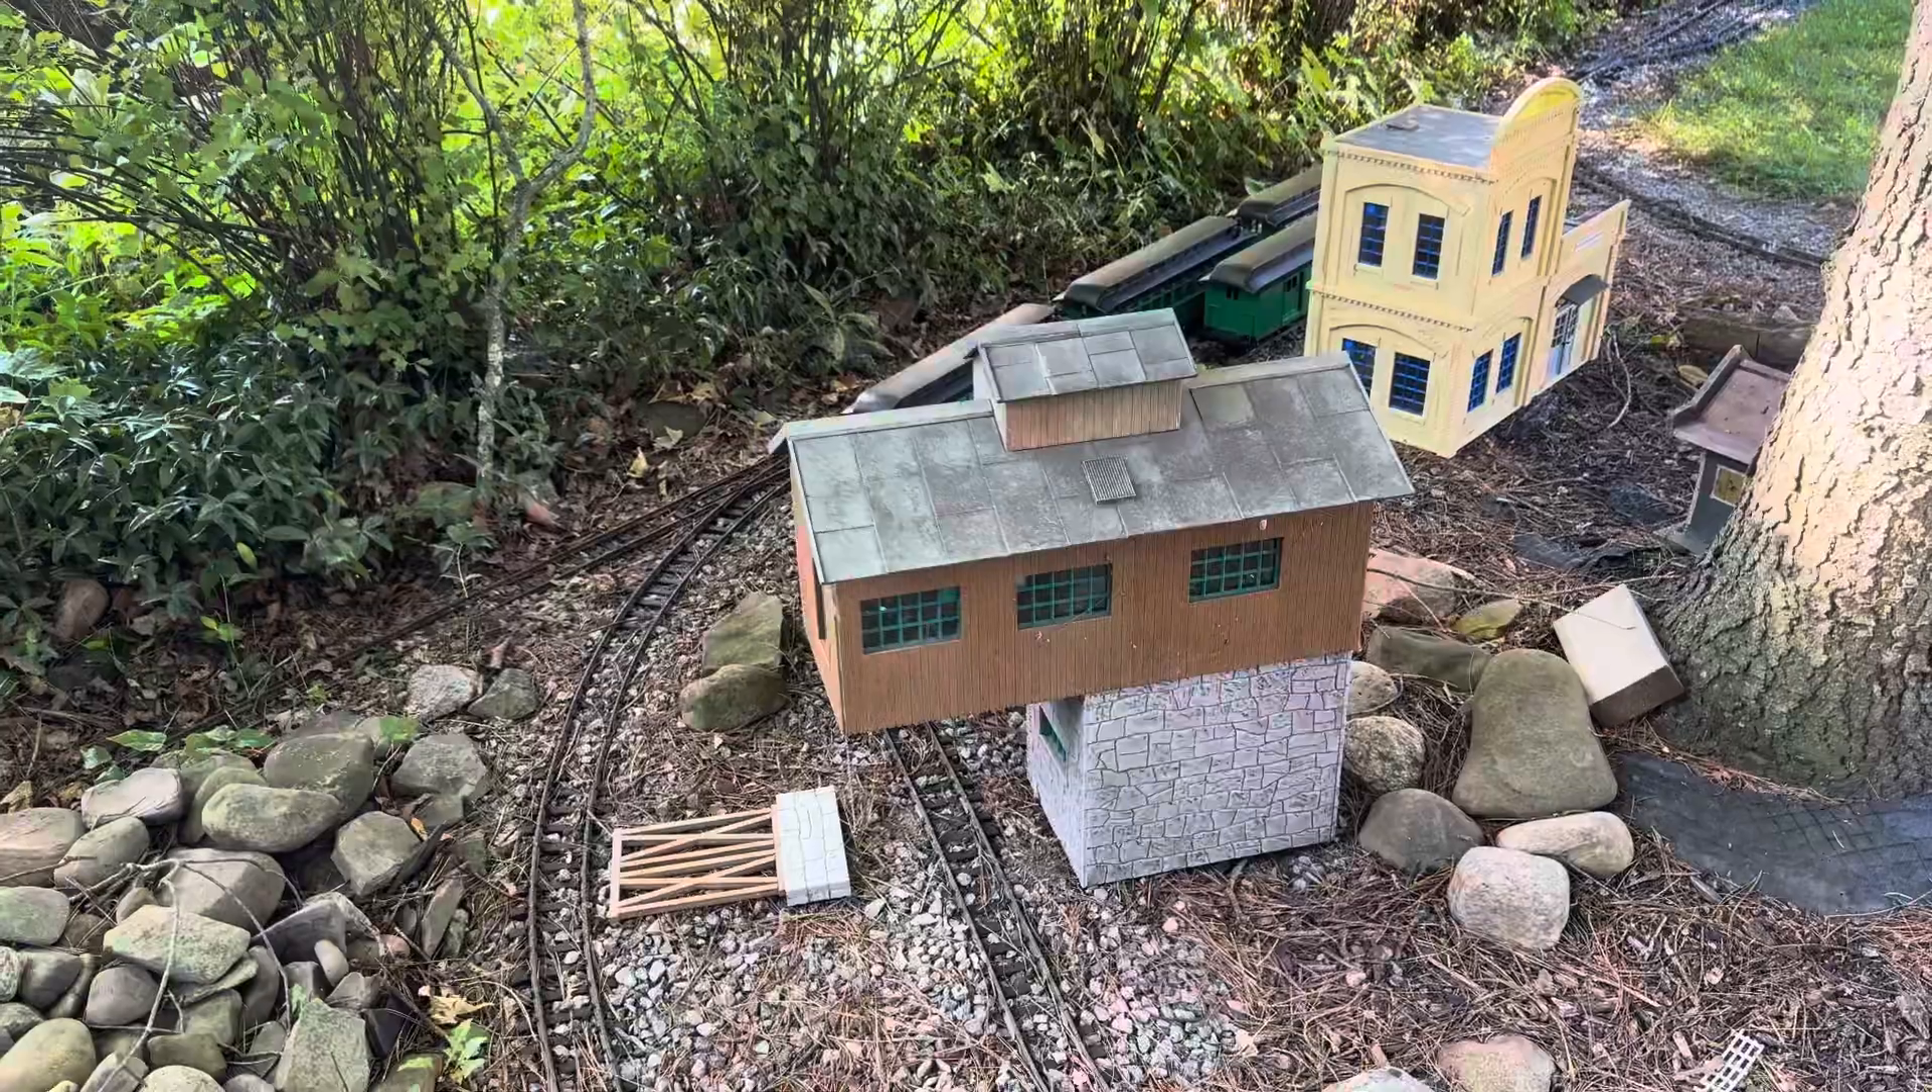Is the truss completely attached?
No.